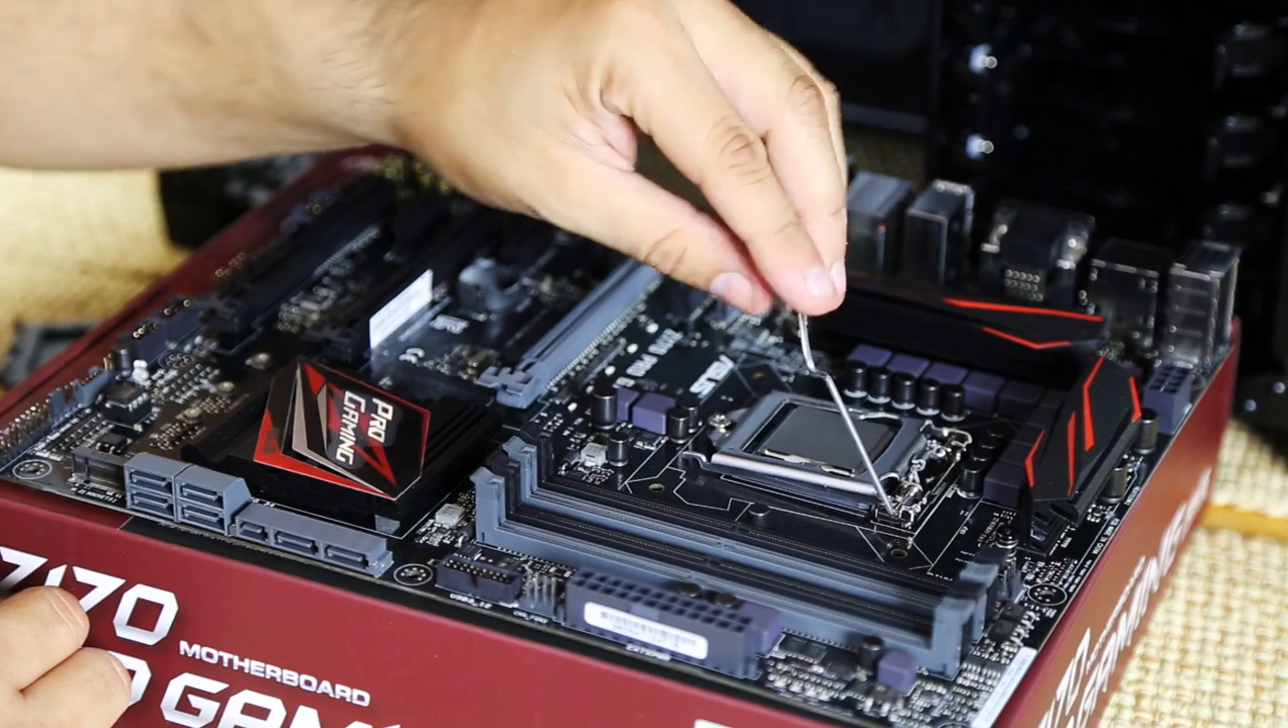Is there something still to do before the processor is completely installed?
Yes.